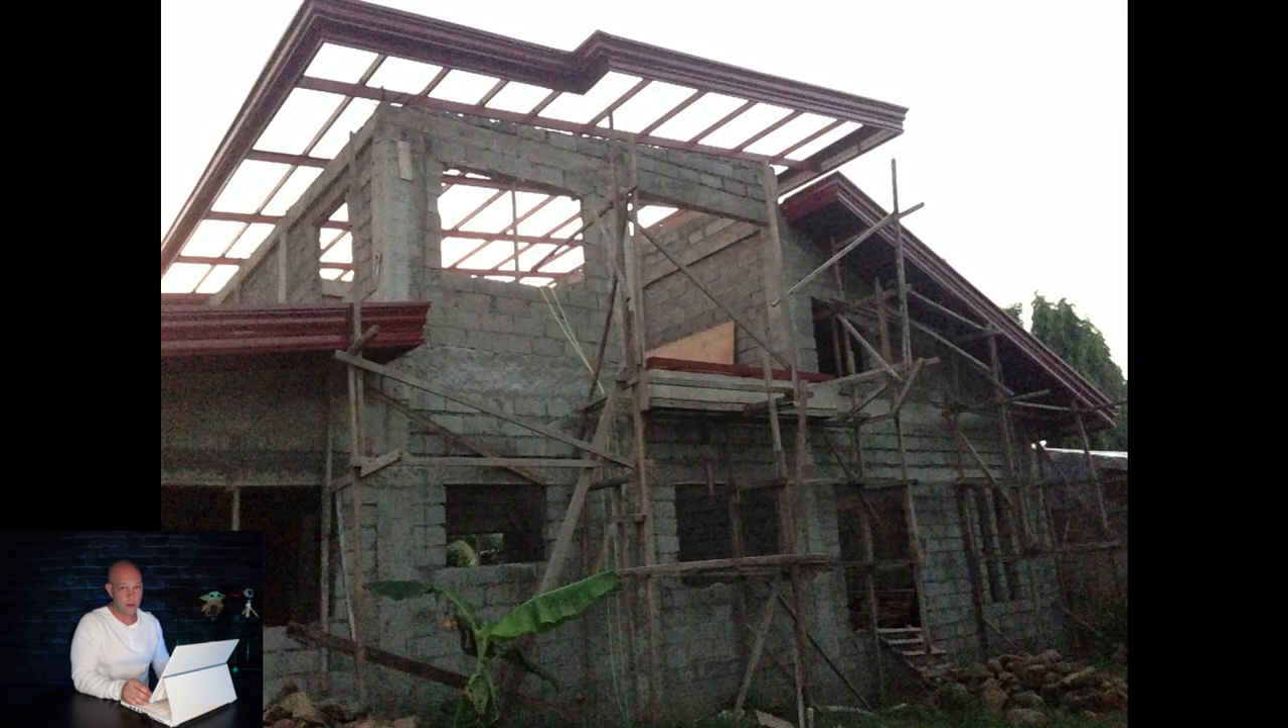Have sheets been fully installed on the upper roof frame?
No.